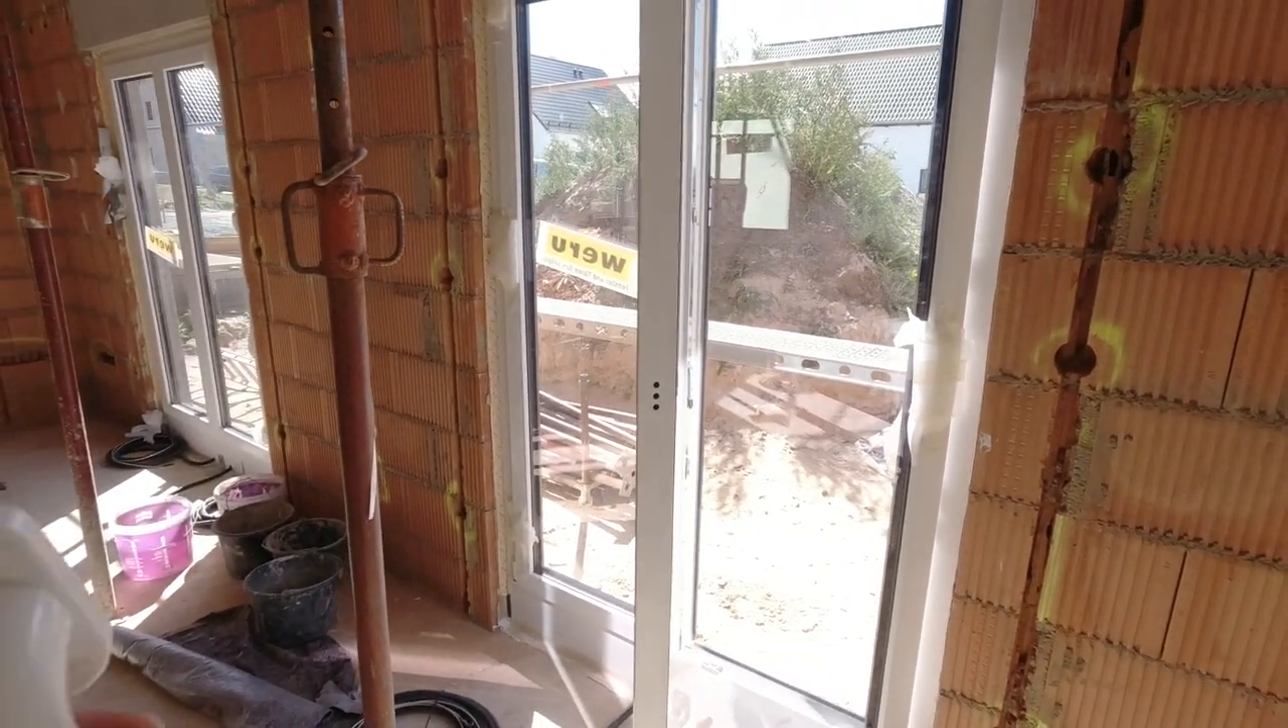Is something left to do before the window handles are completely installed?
Yes.